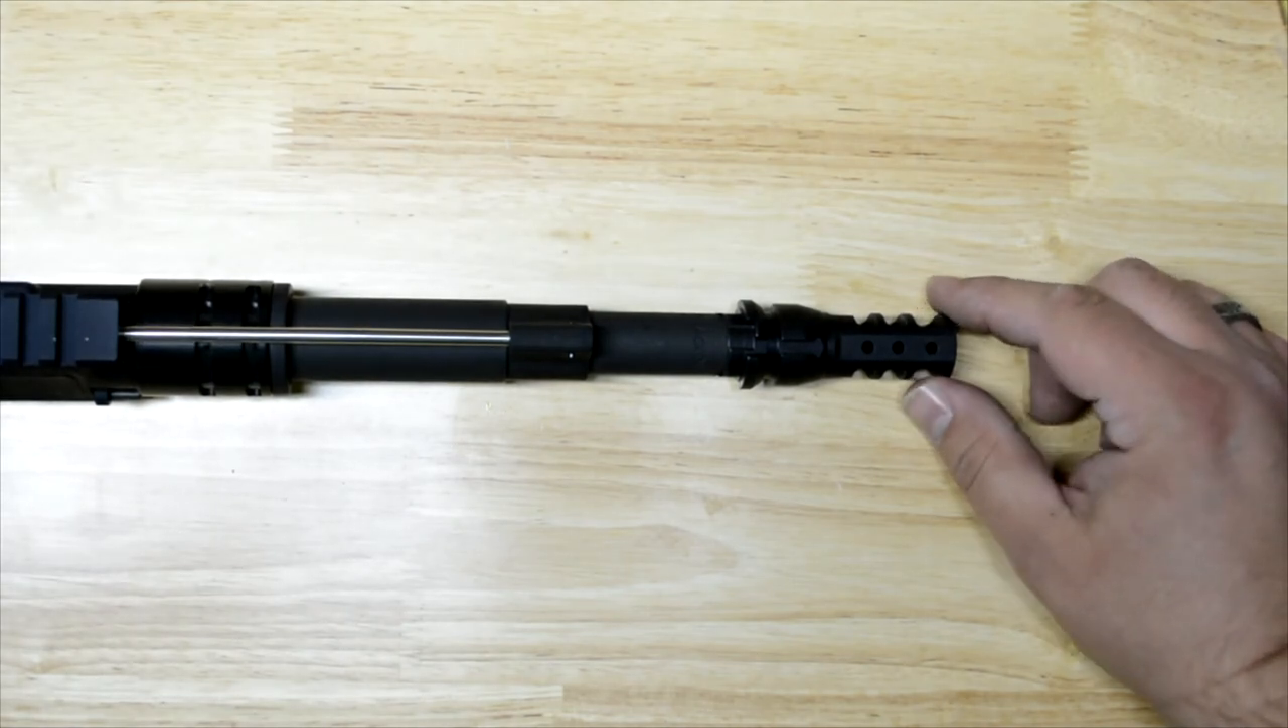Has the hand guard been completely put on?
No.